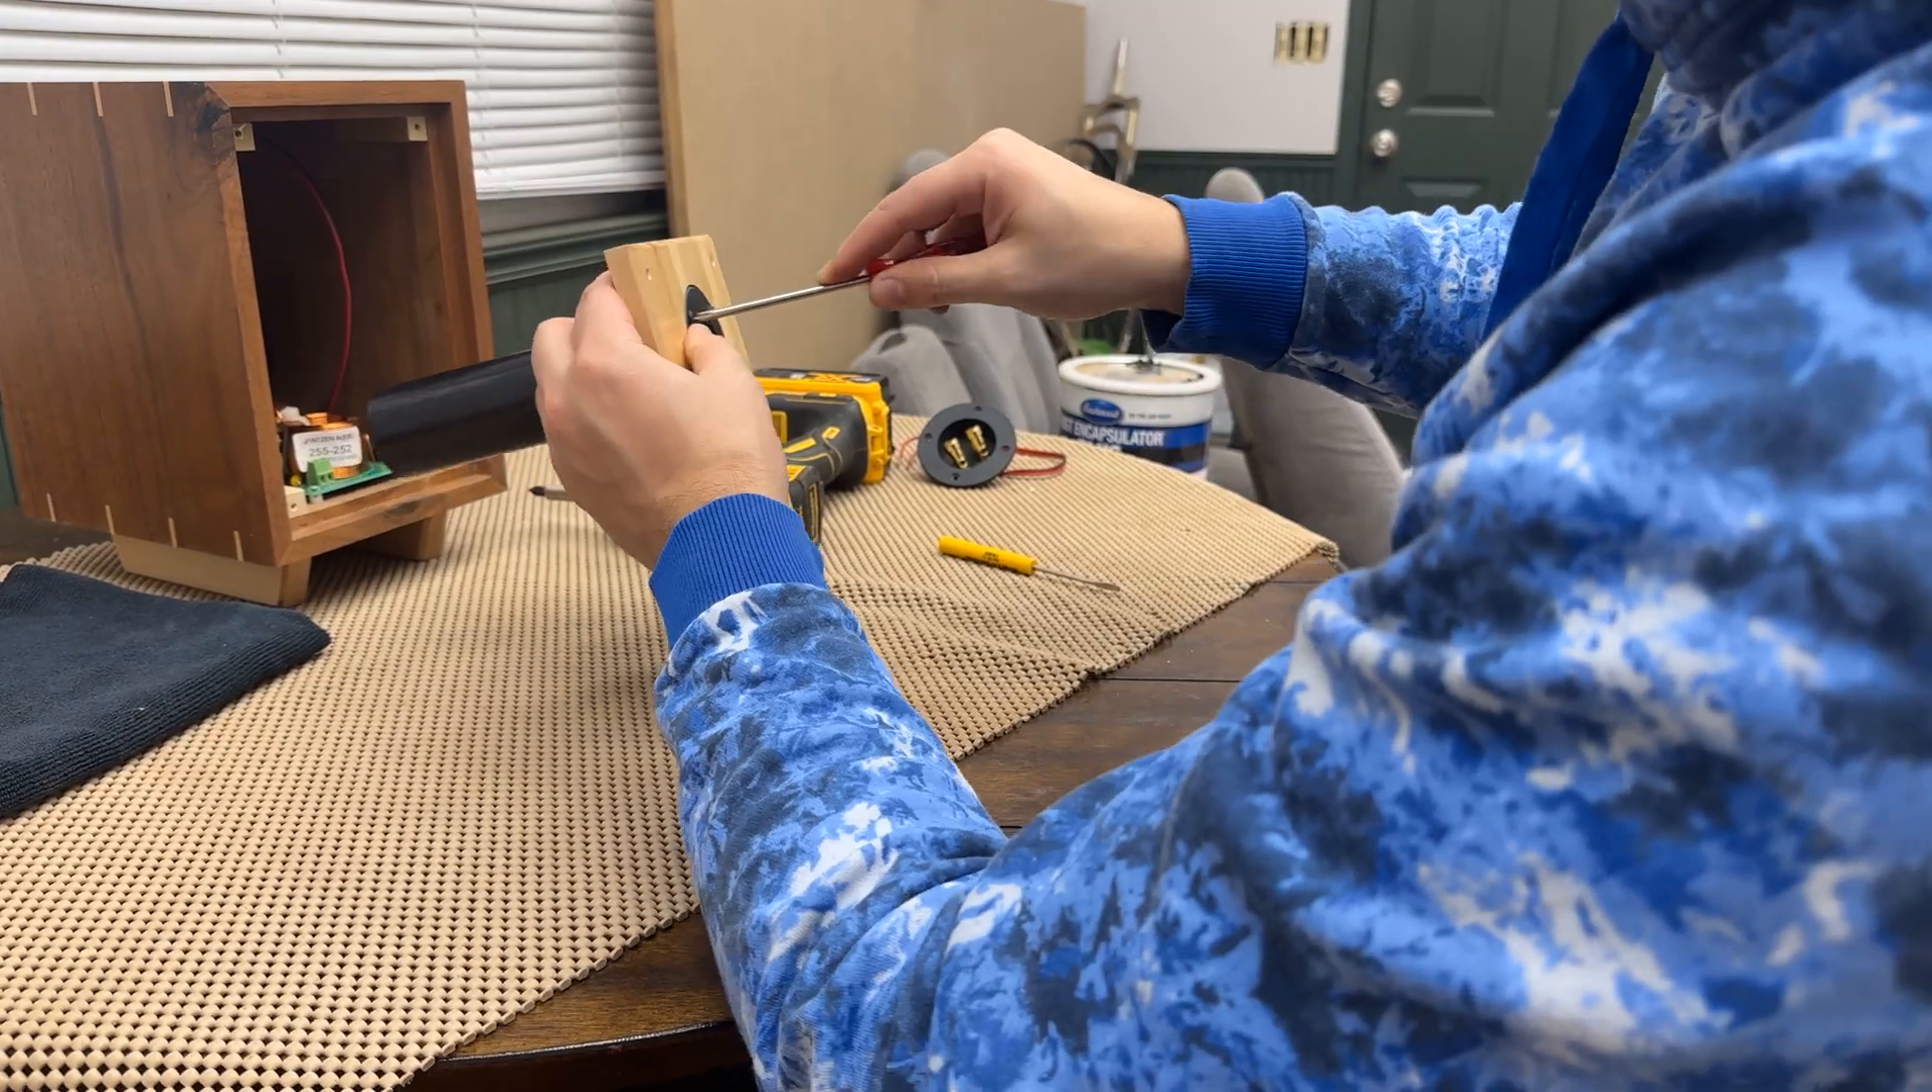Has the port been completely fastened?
No.